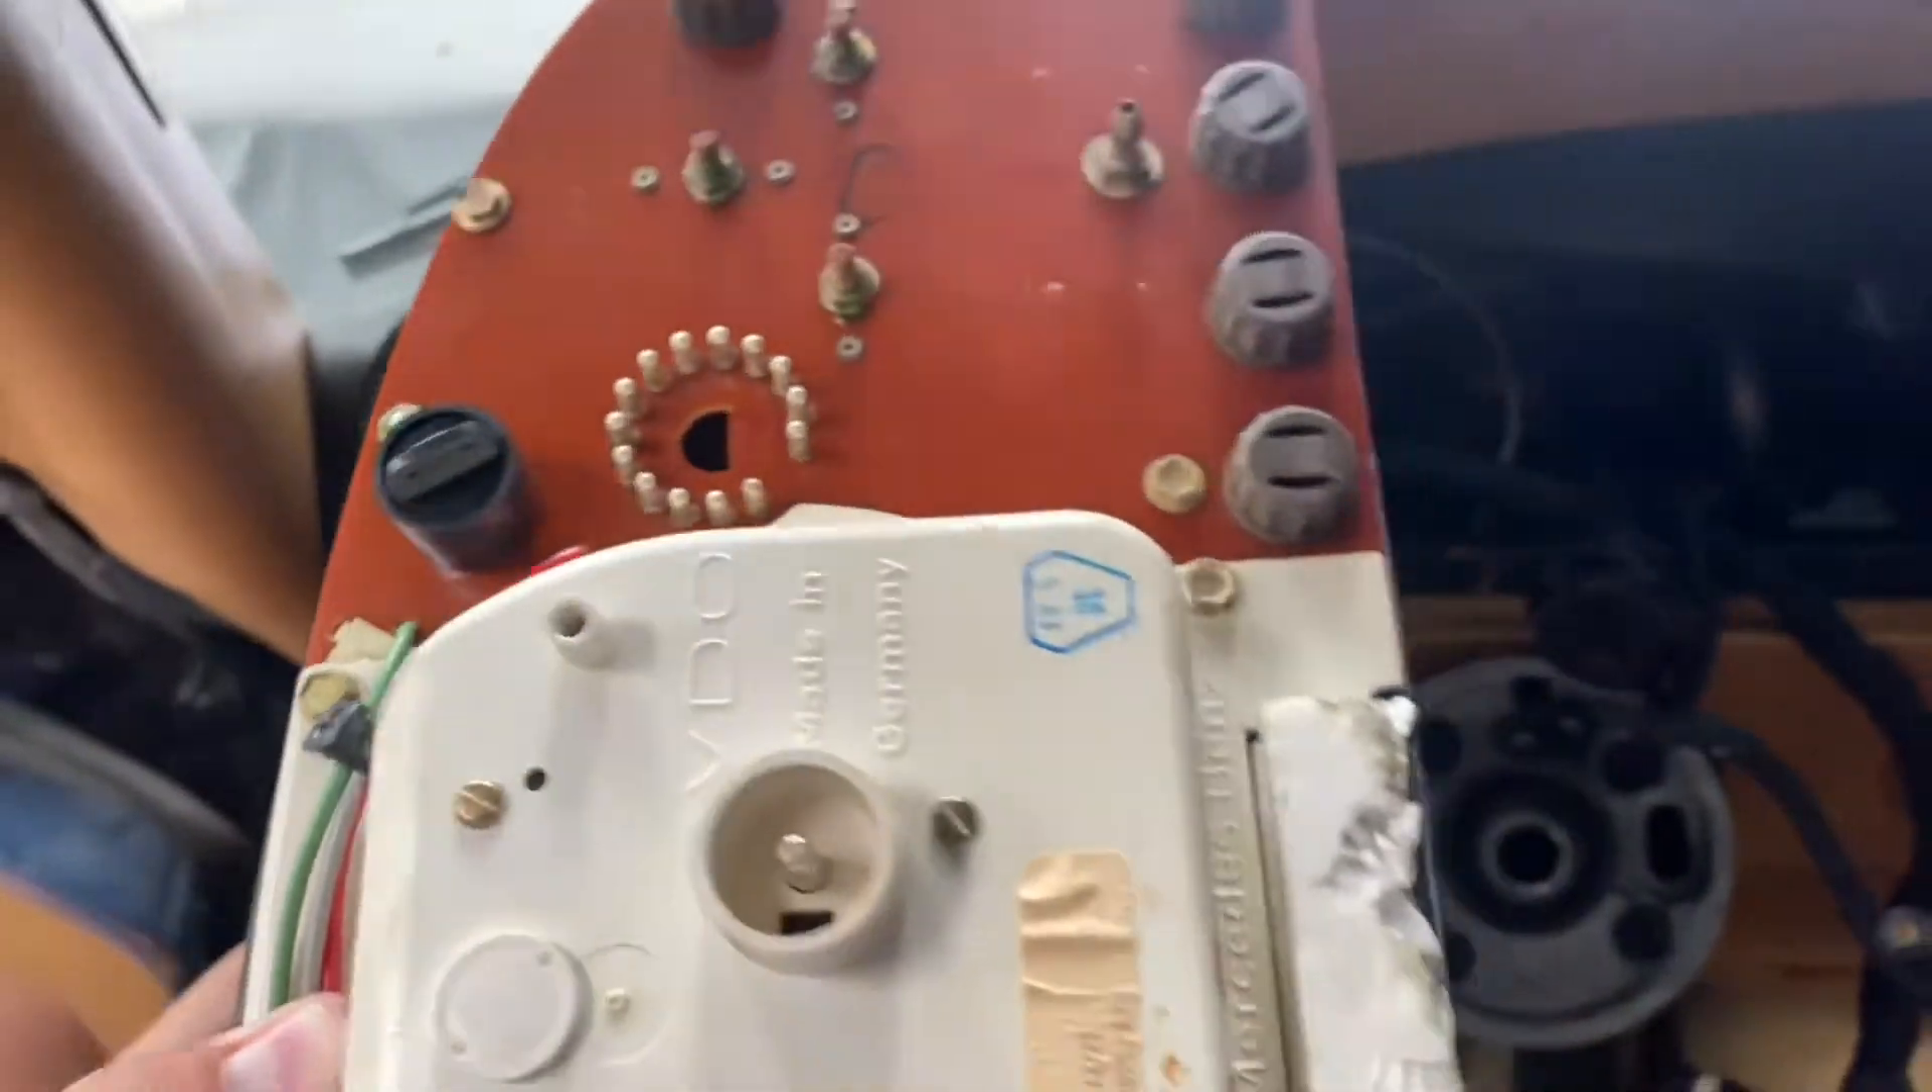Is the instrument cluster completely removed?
Yes.